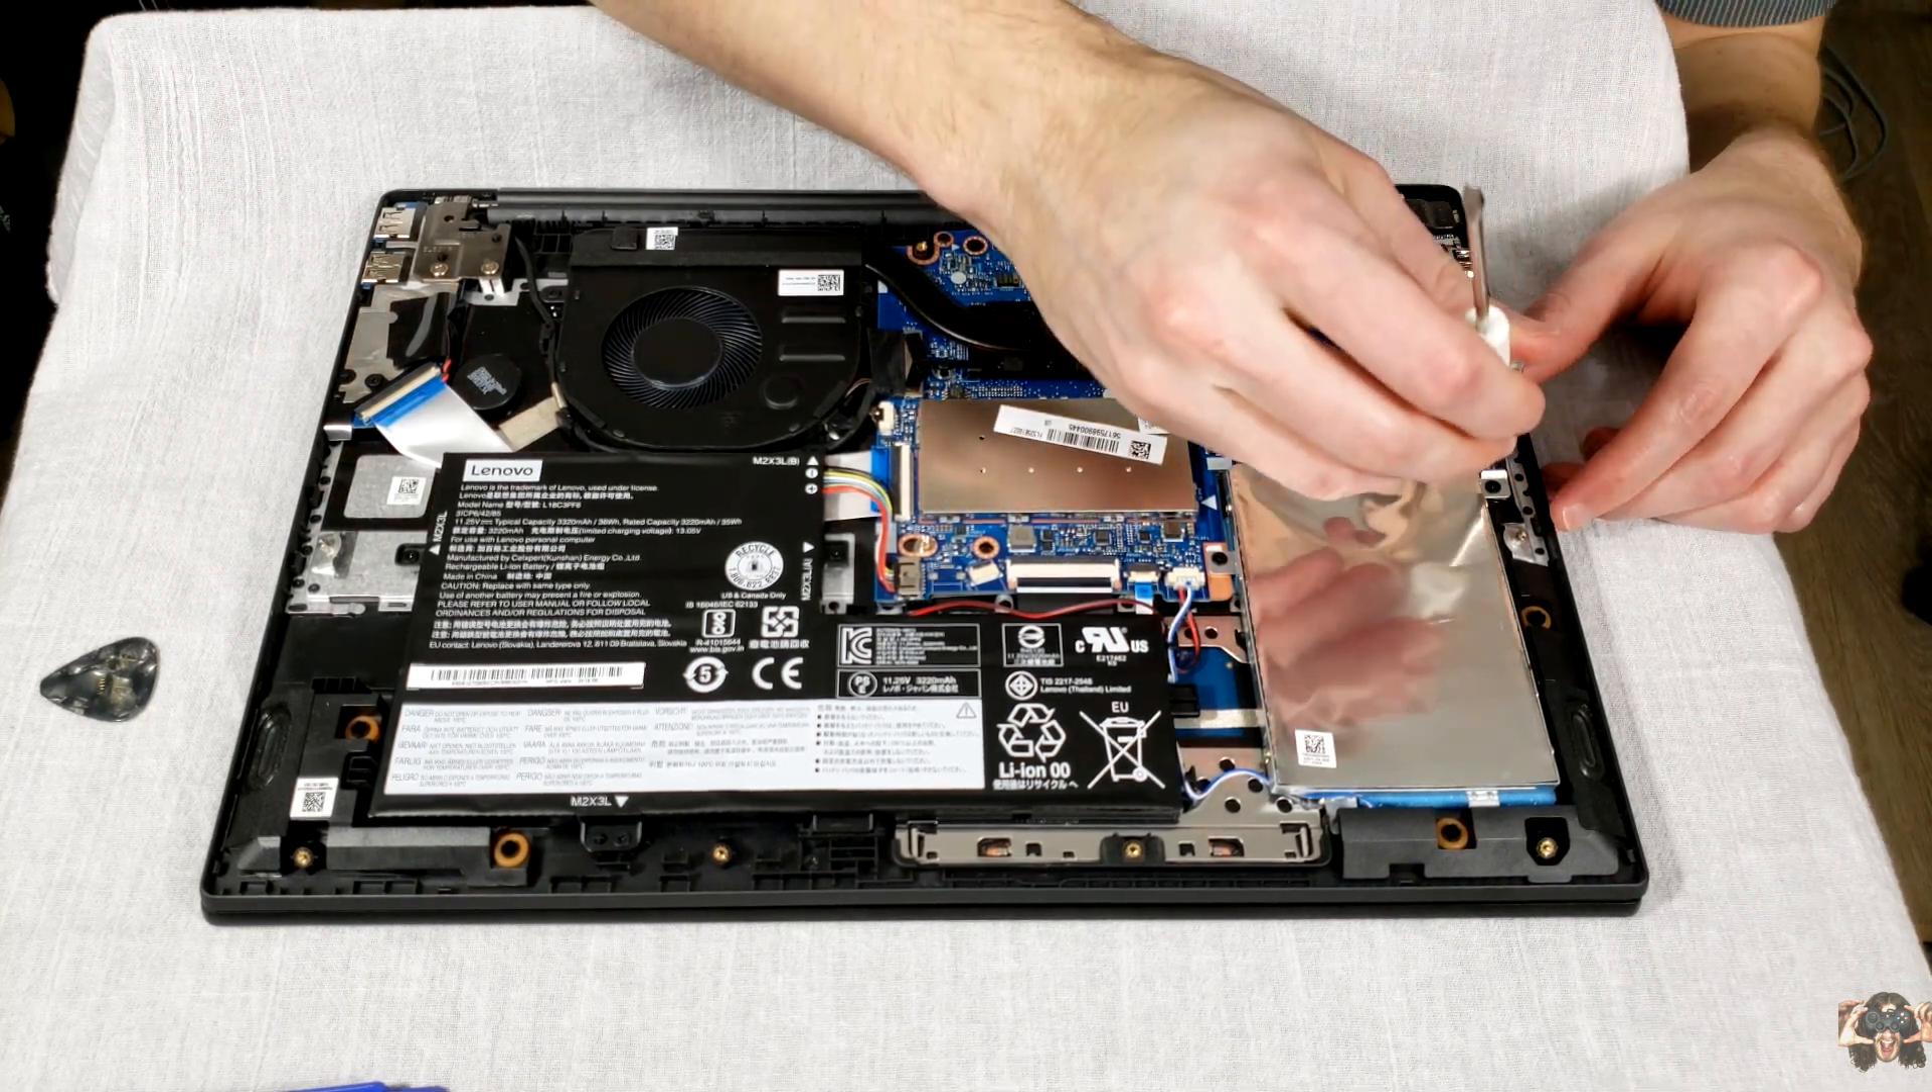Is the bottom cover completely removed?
Yes.